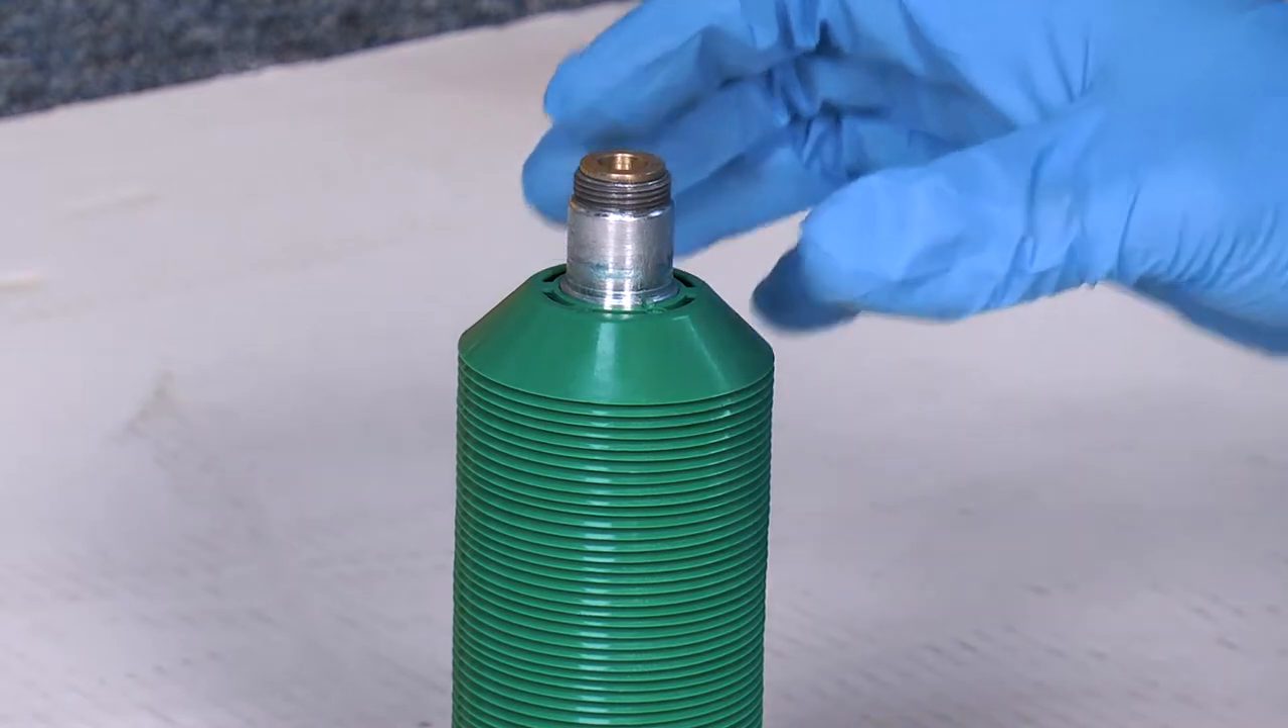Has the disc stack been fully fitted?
Yes.